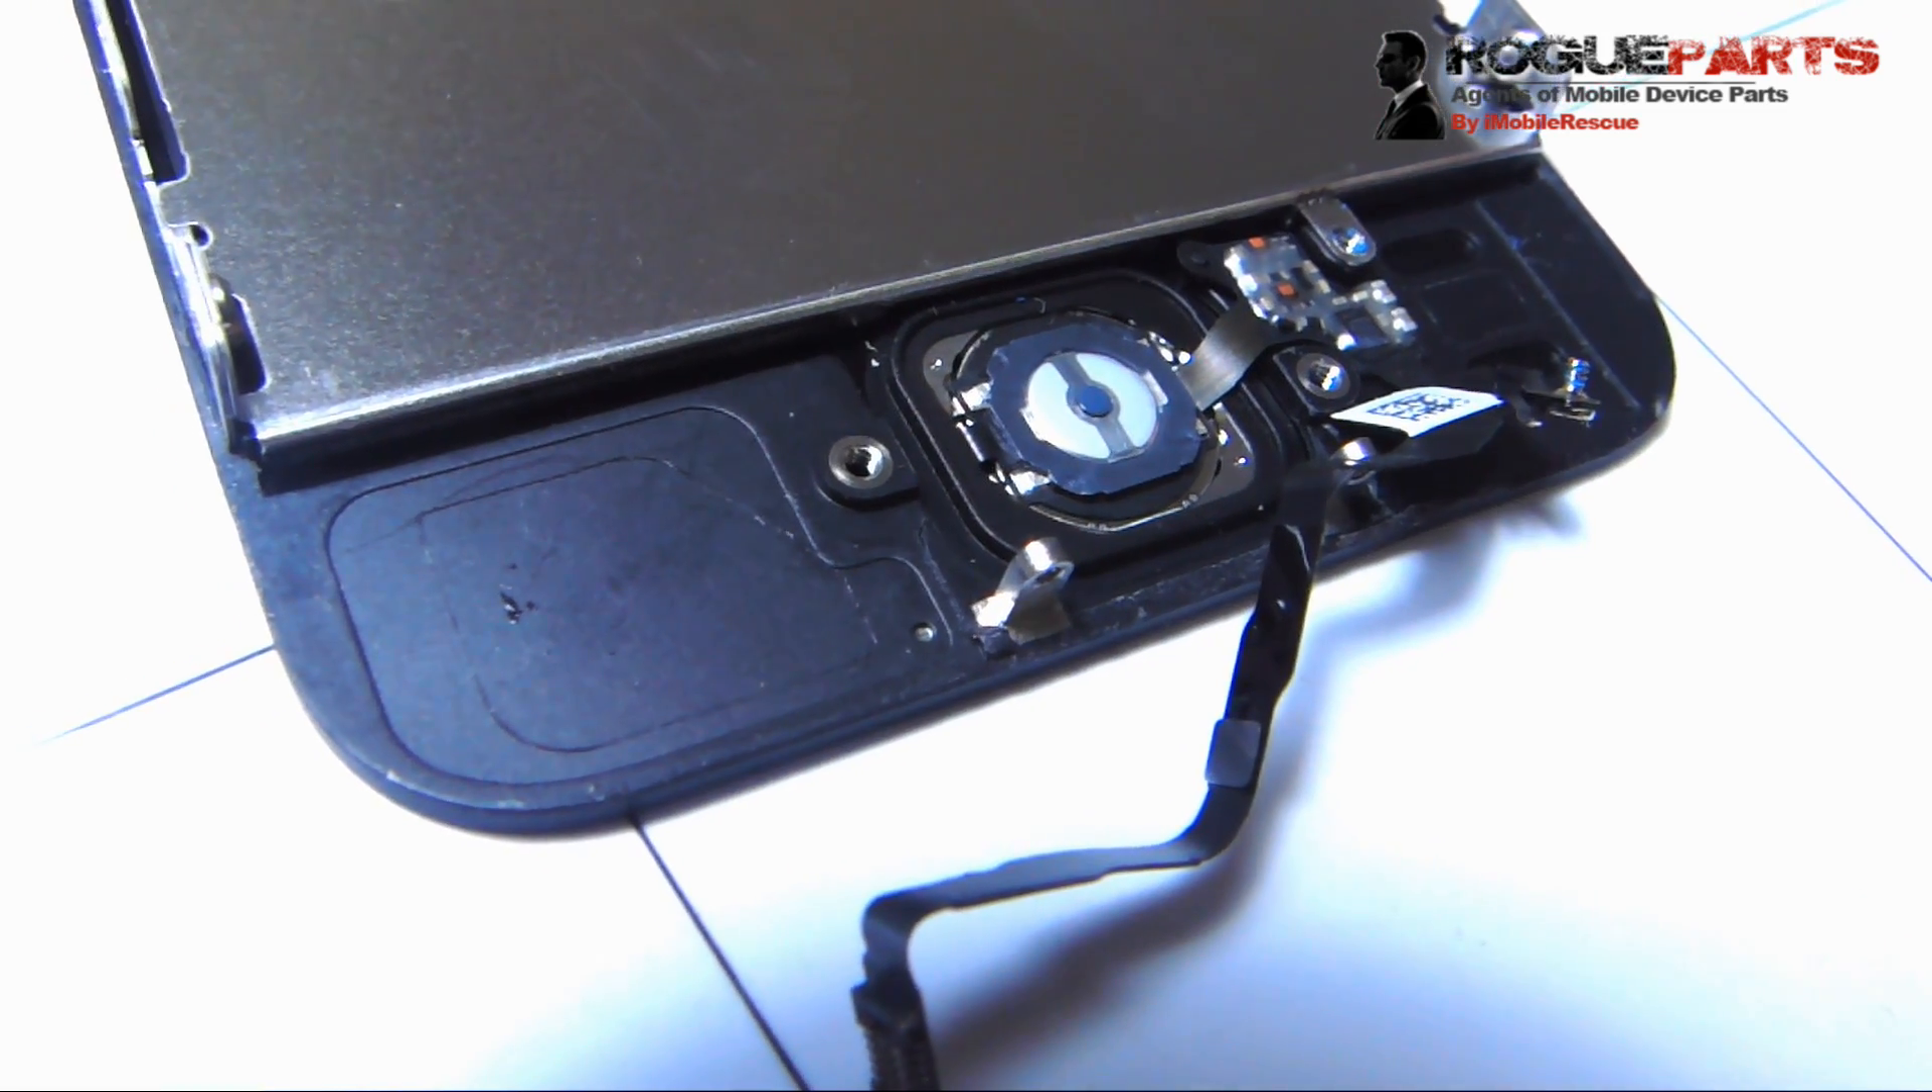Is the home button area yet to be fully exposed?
No.